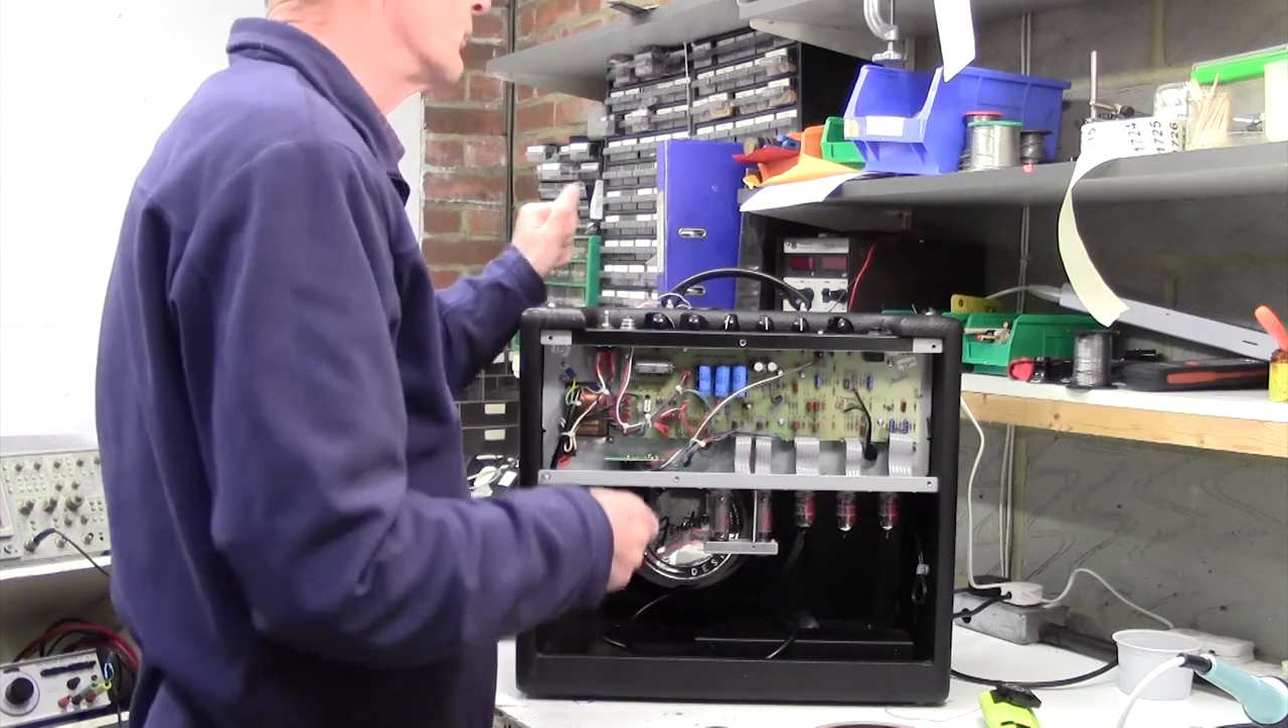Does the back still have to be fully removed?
No.